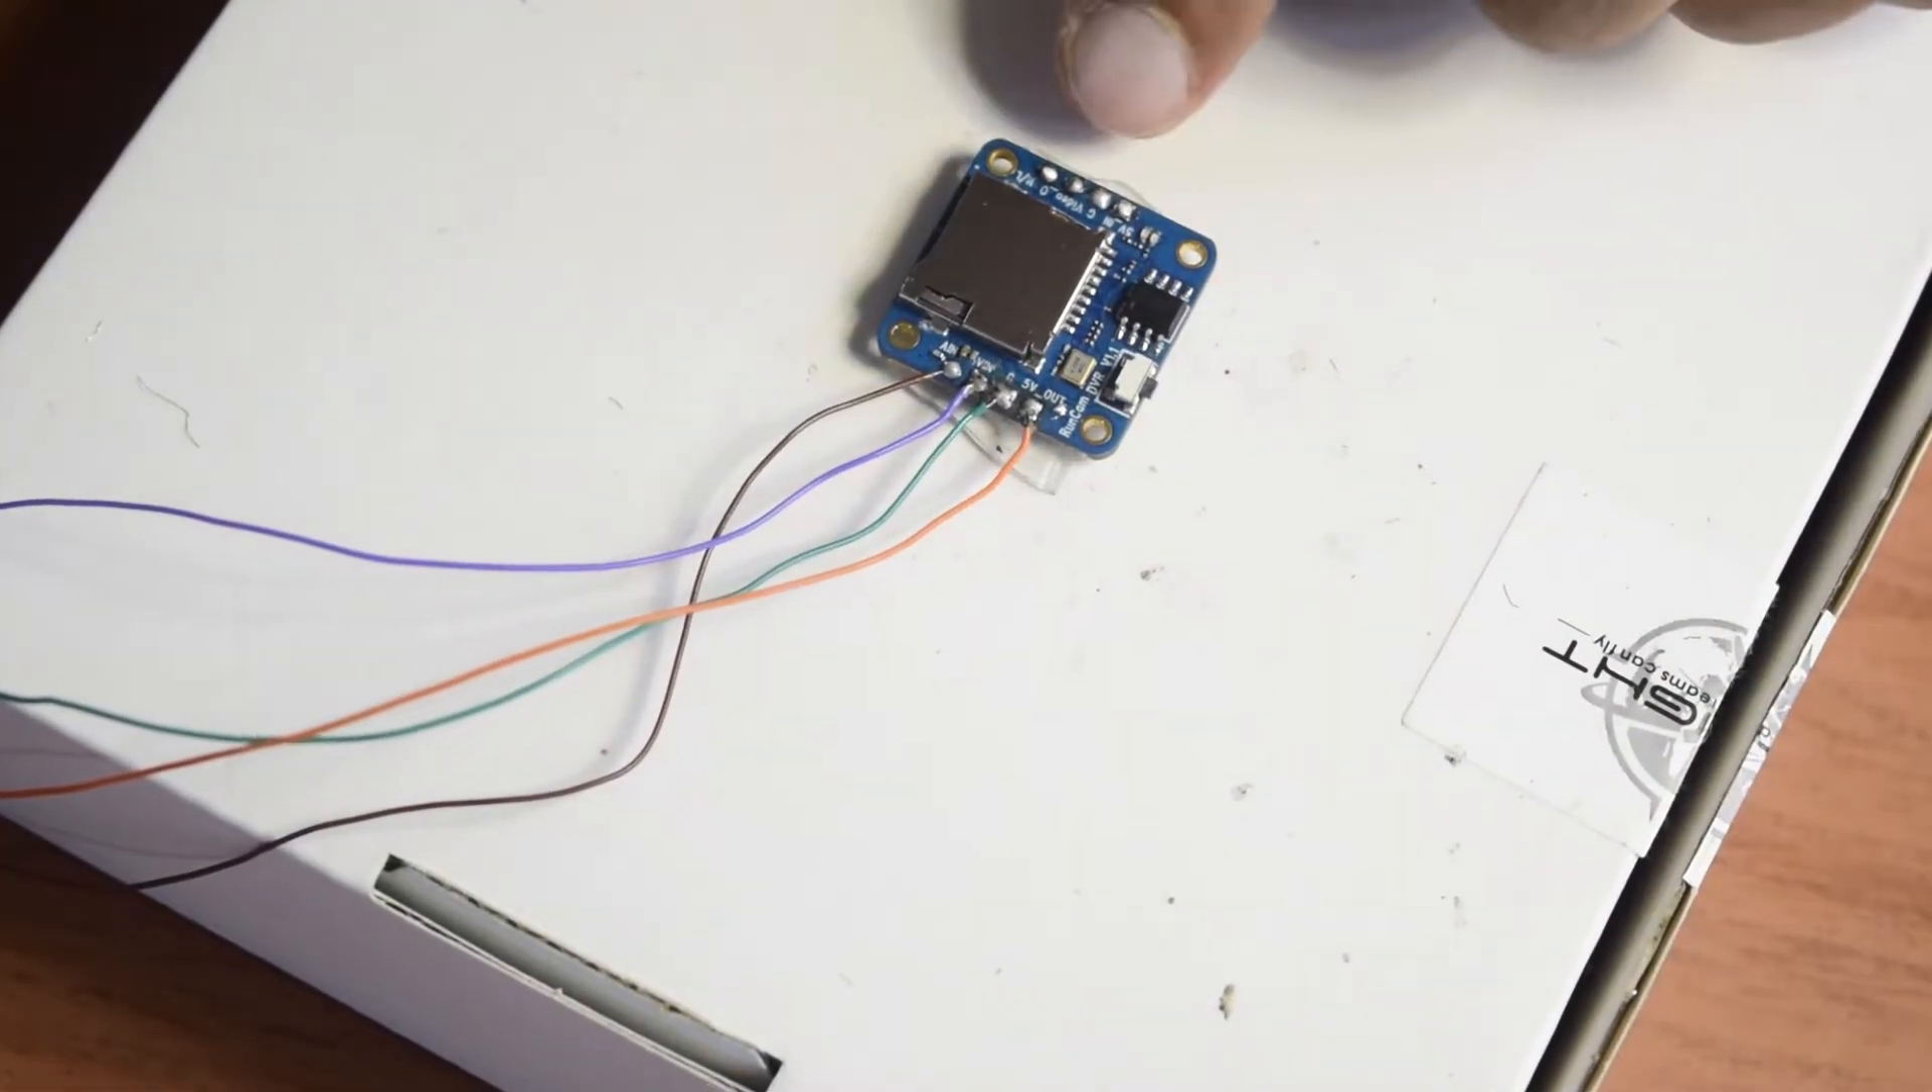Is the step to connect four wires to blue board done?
Yes.